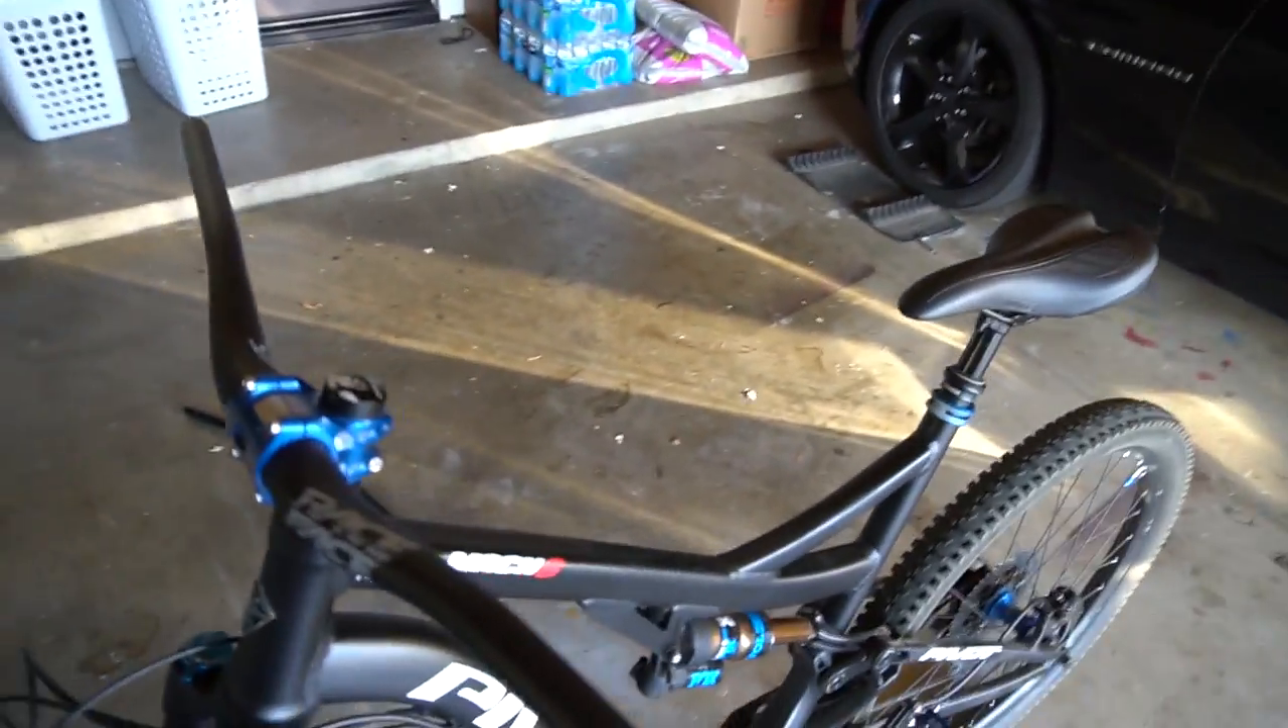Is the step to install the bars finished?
Yes.